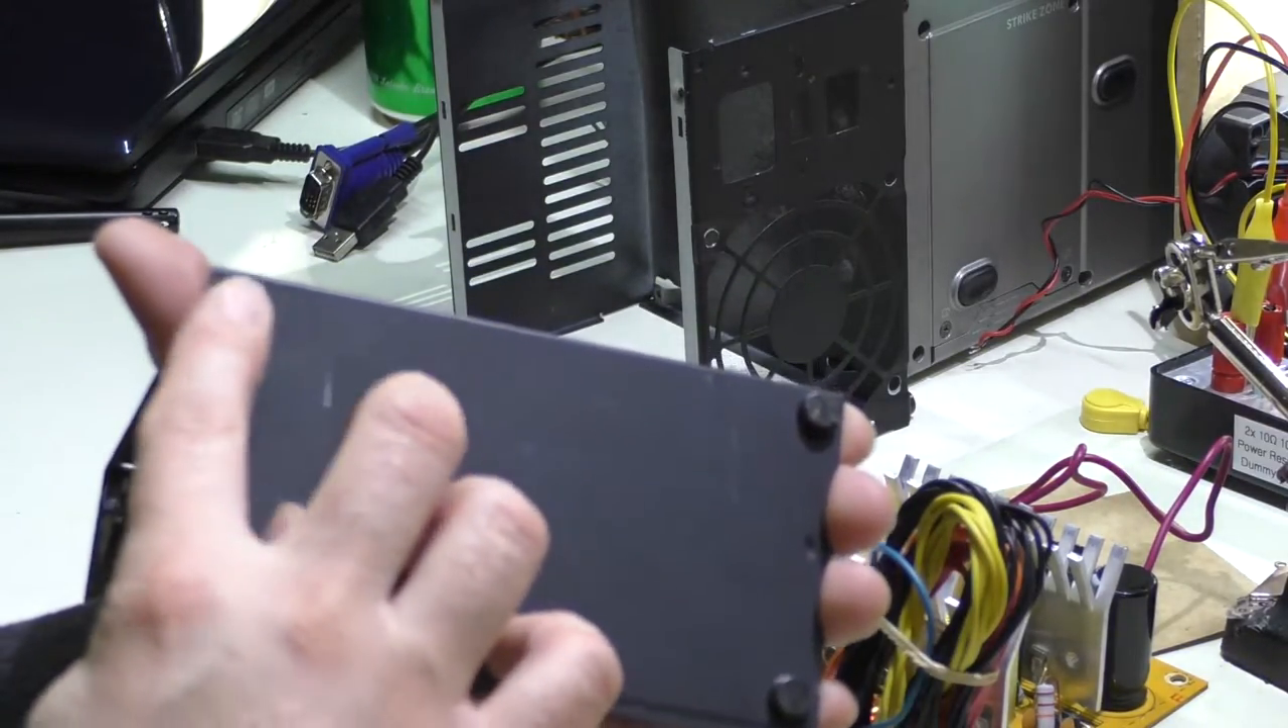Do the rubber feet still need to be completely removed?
Yes.